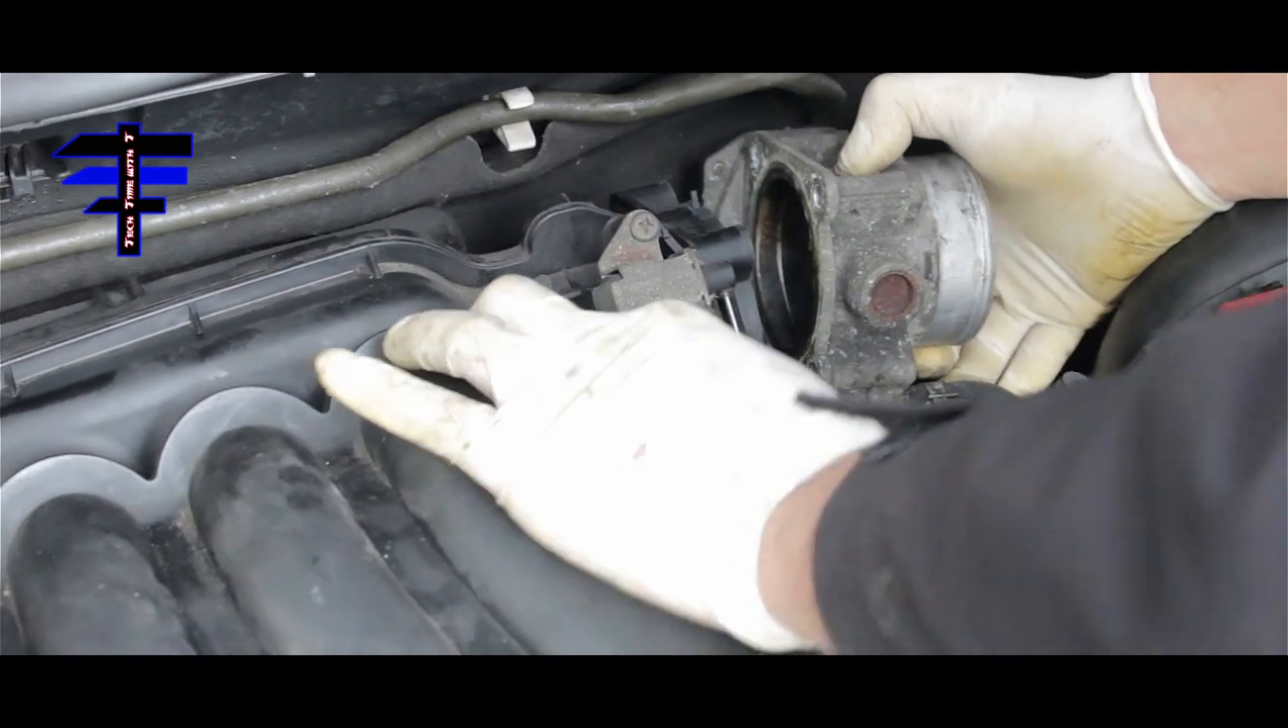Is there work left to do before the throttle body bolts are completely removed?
No.